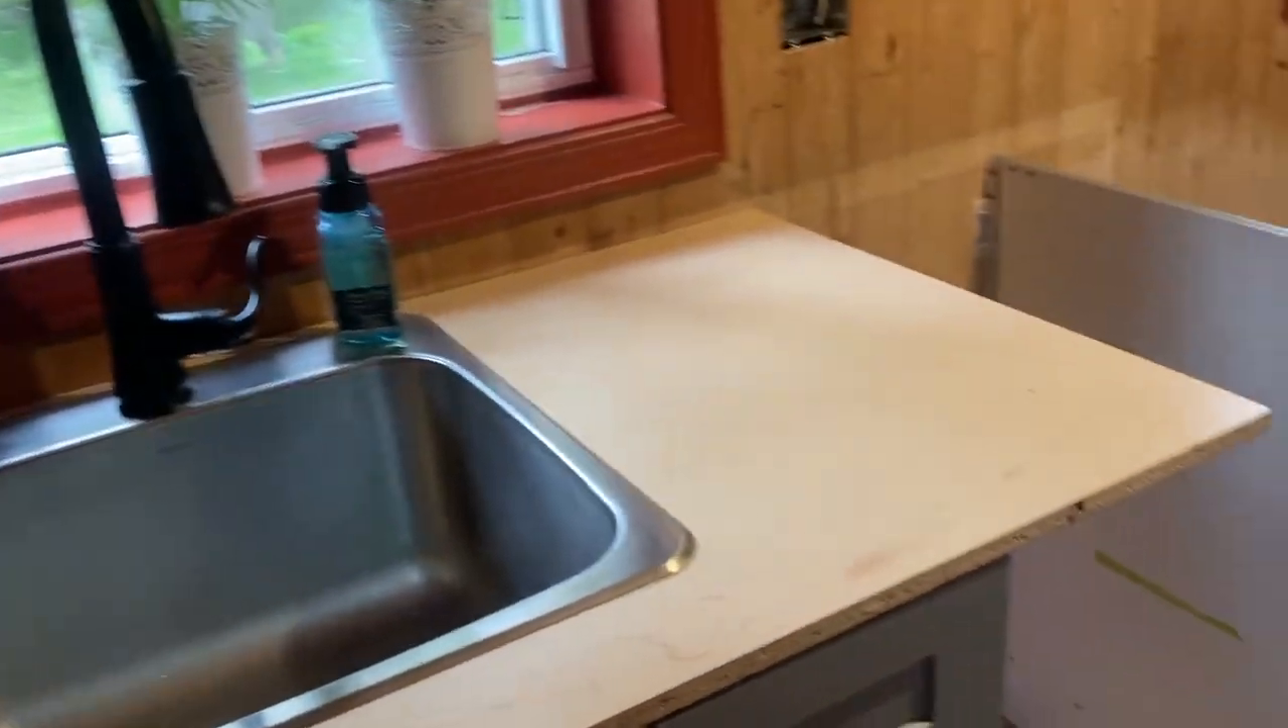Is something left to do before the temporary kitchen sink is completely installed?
No.